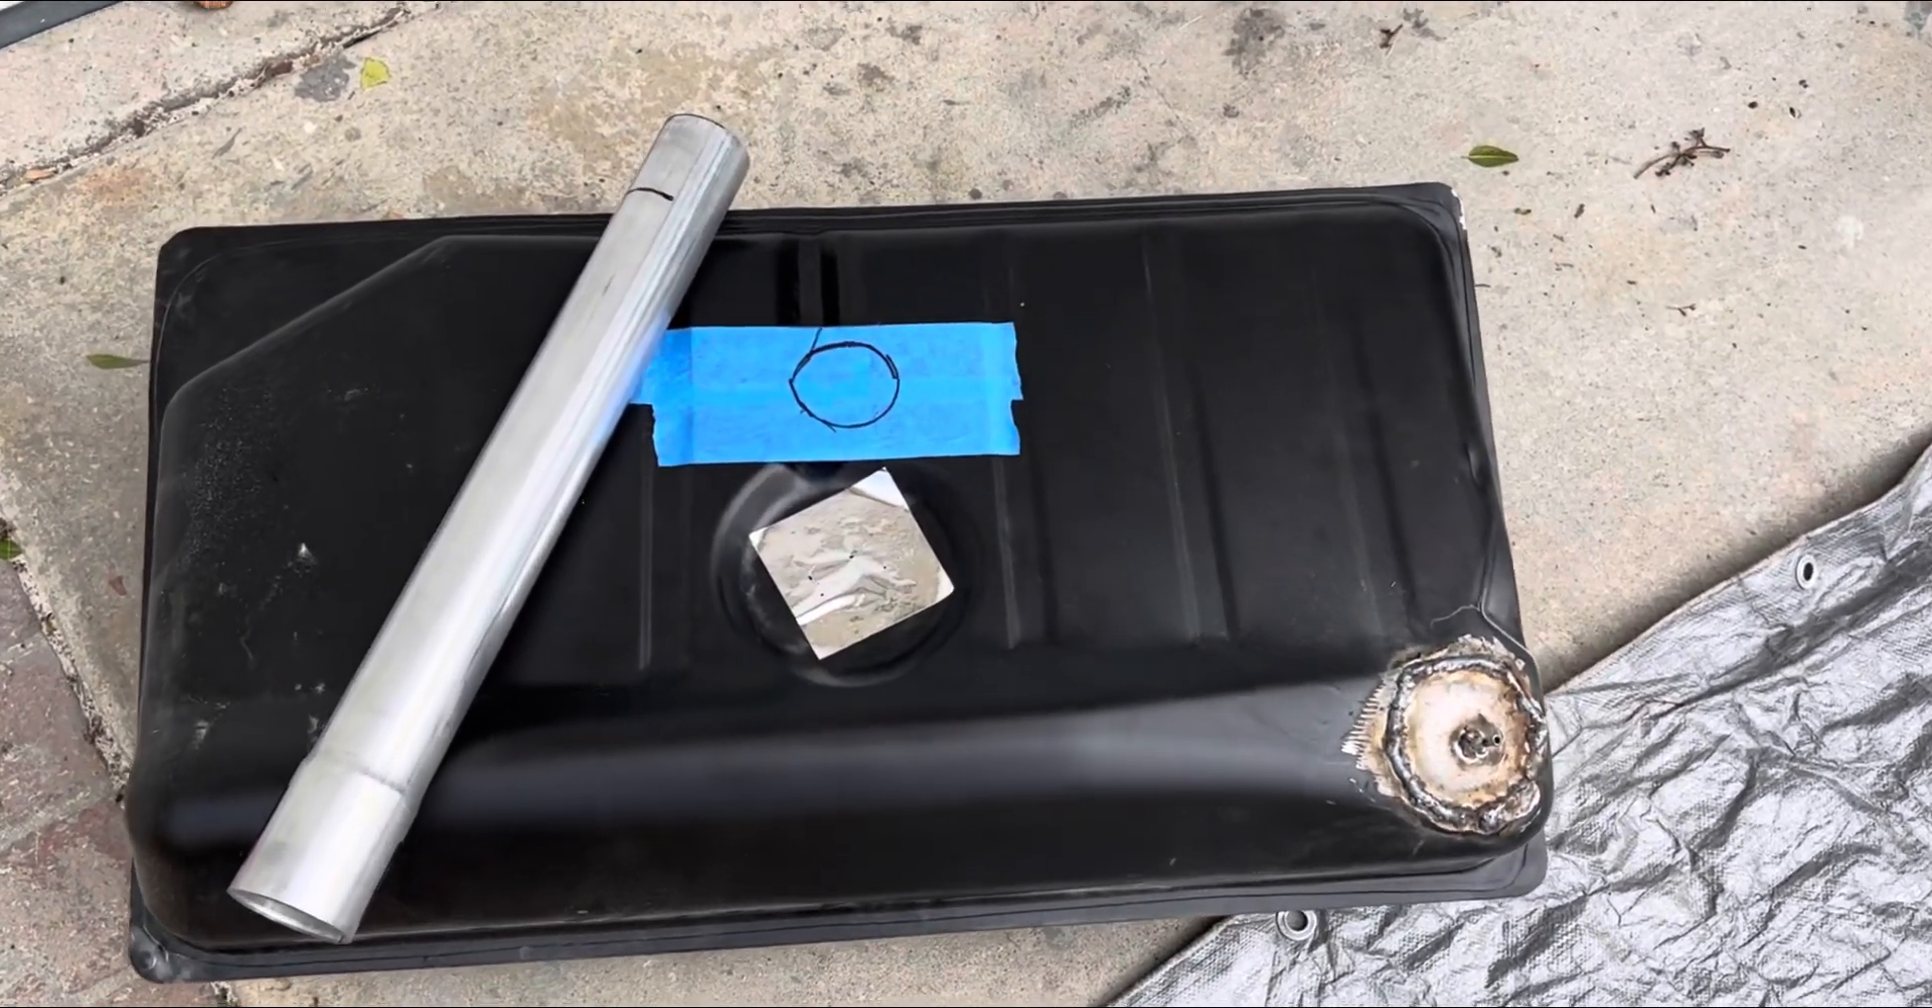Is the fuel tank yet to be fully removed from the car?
No.